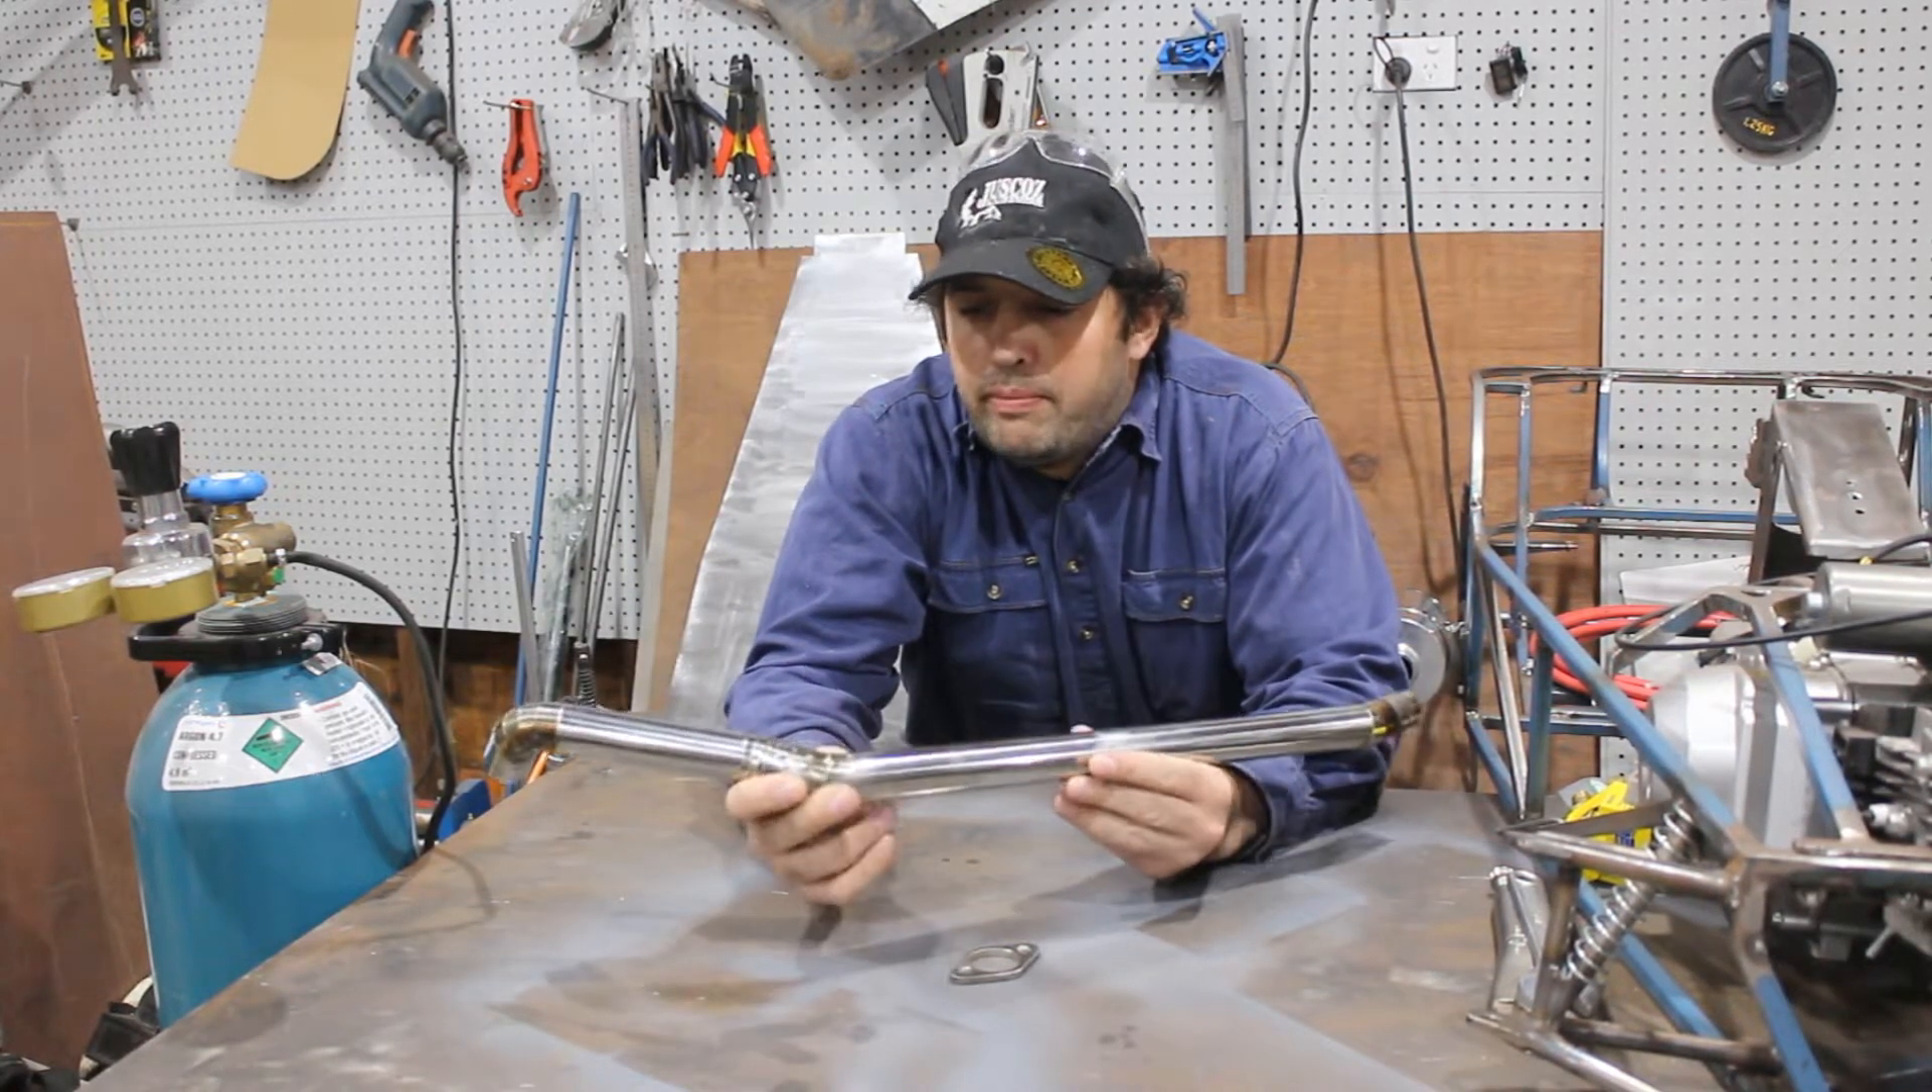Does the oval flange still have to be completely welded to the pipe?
Yes.